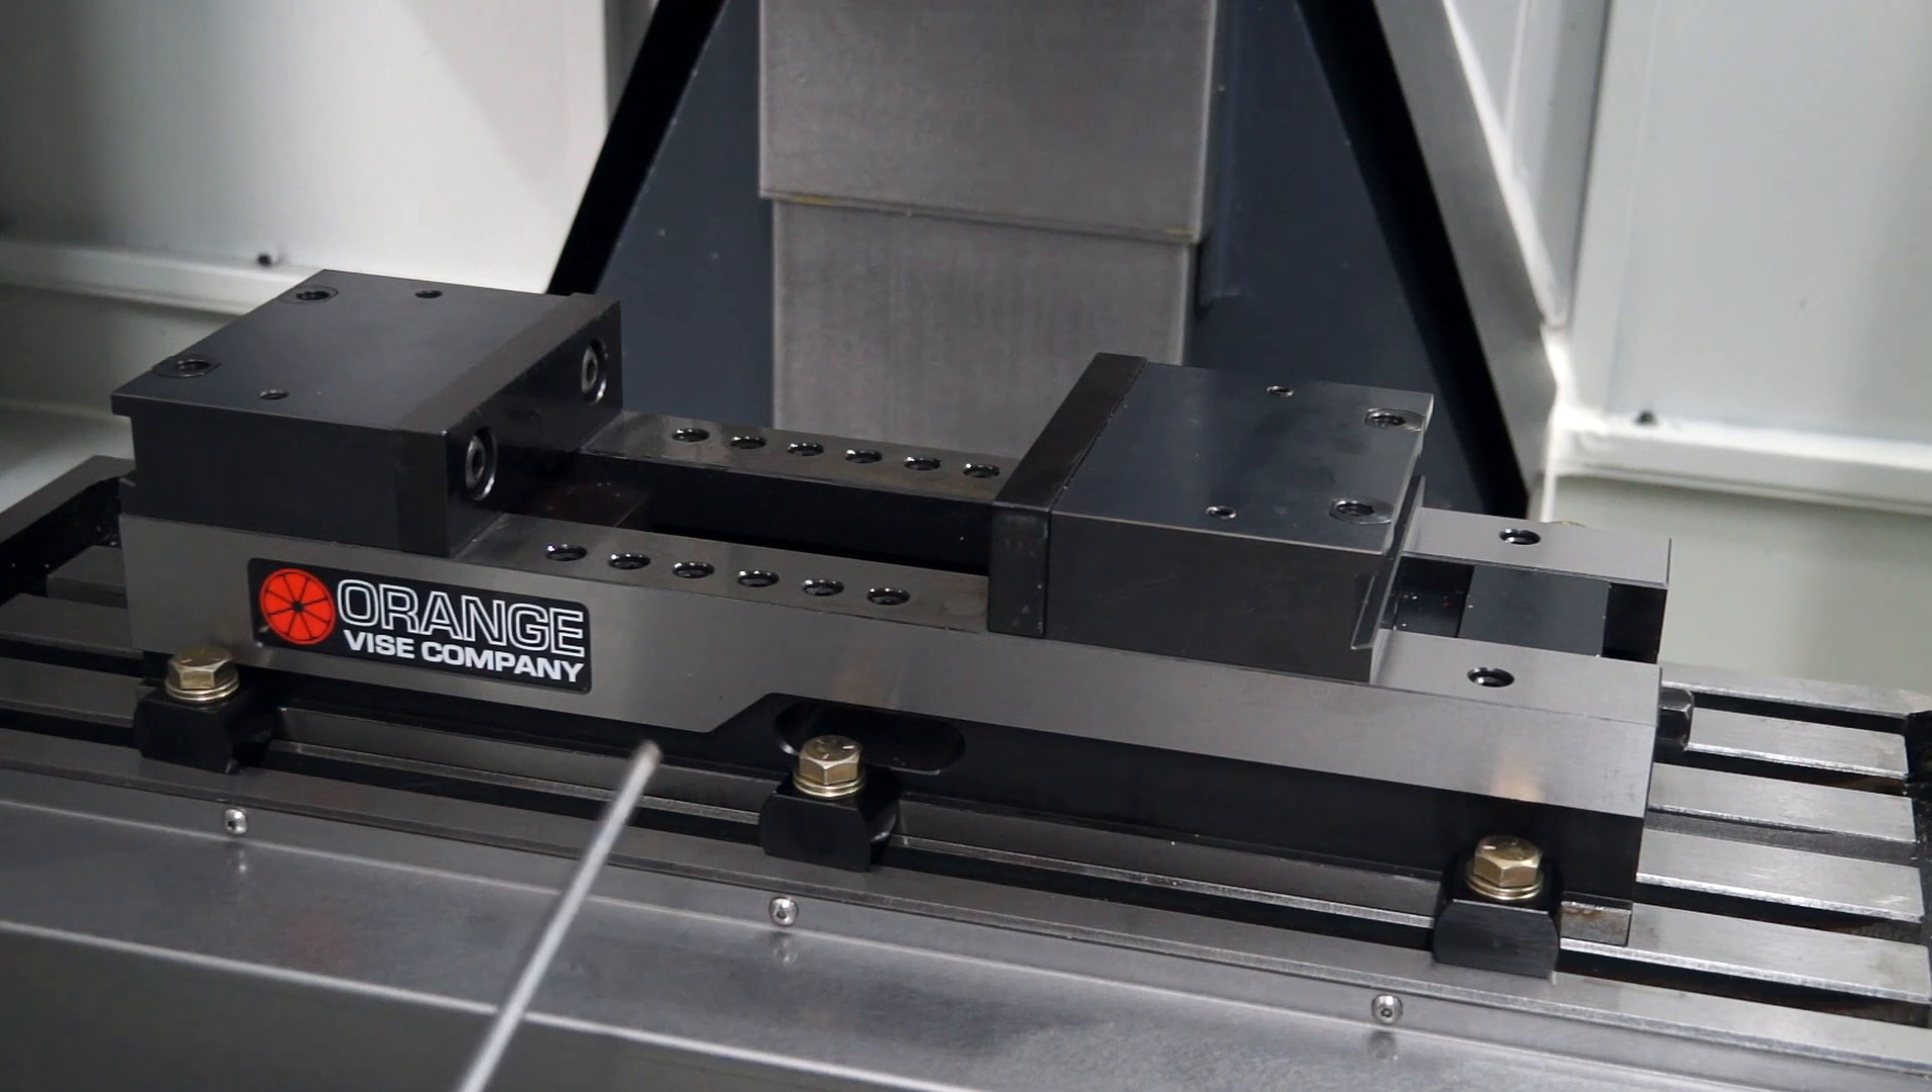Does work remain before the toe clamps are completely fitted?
No.